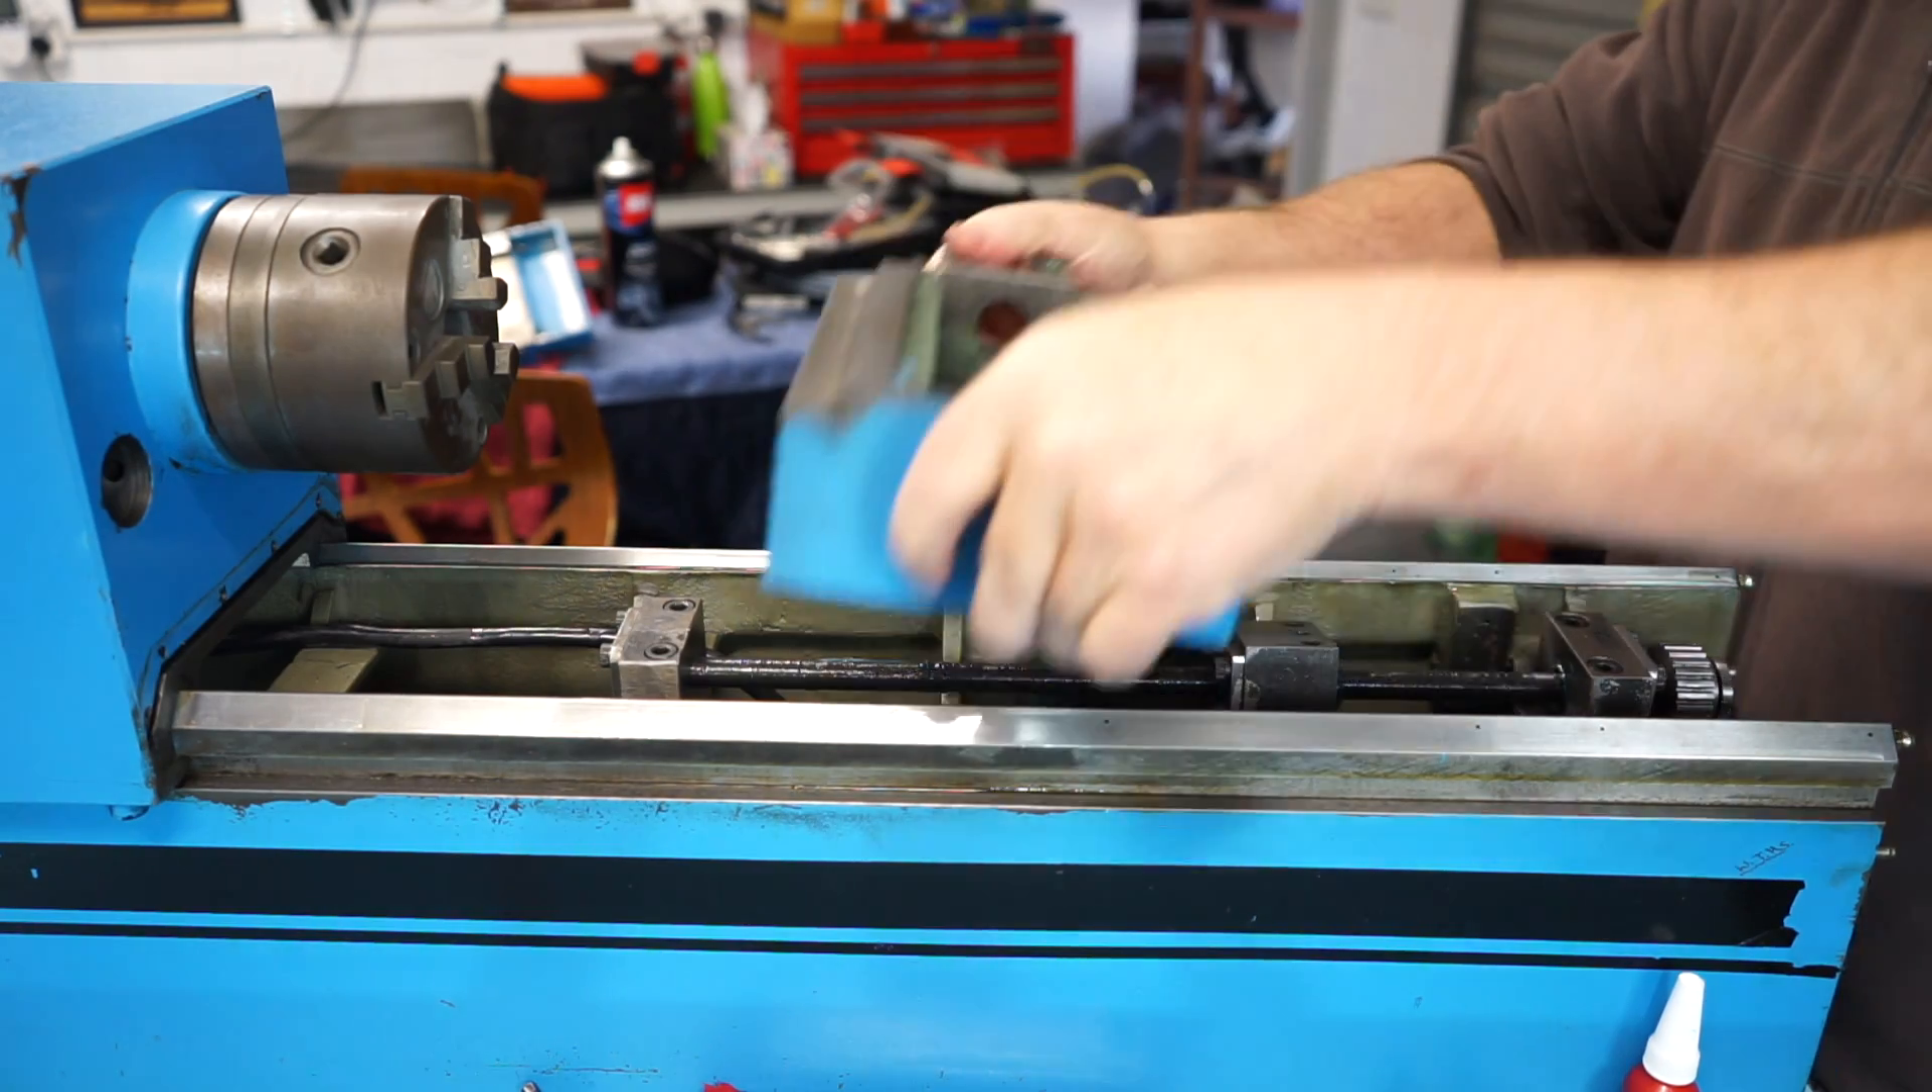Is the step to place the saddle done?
No.